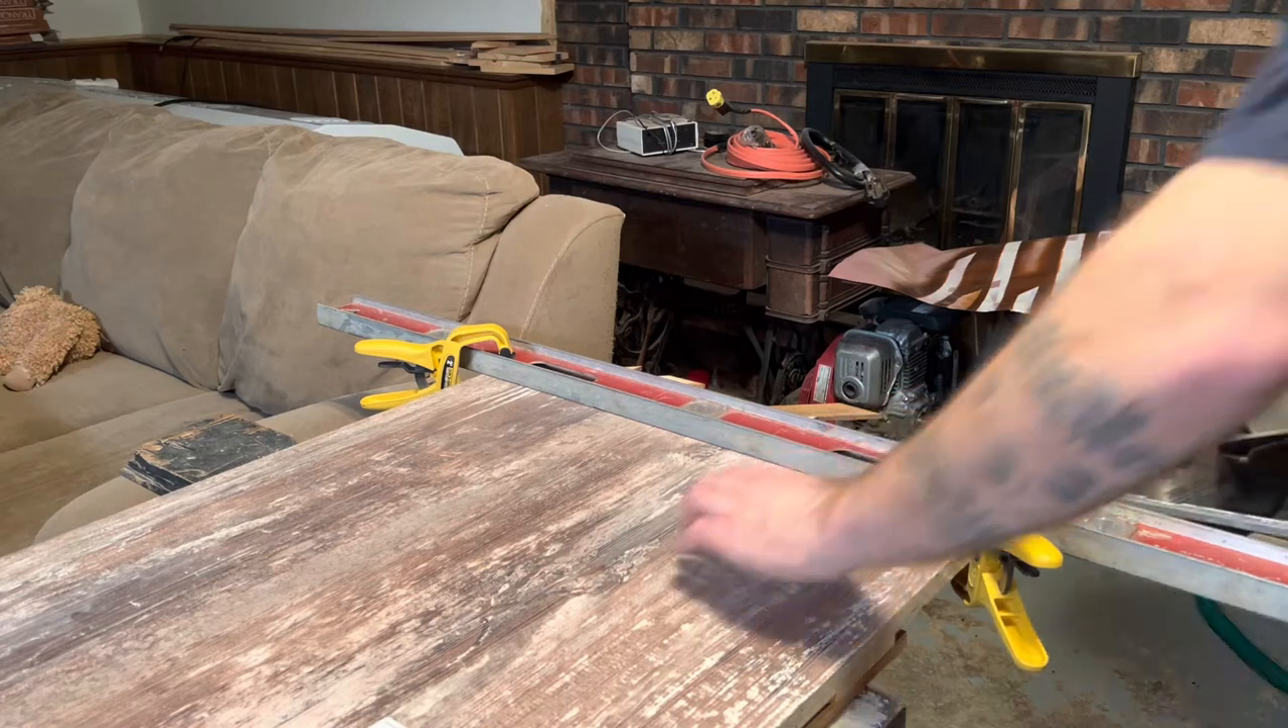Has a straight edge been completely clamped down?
Yes.